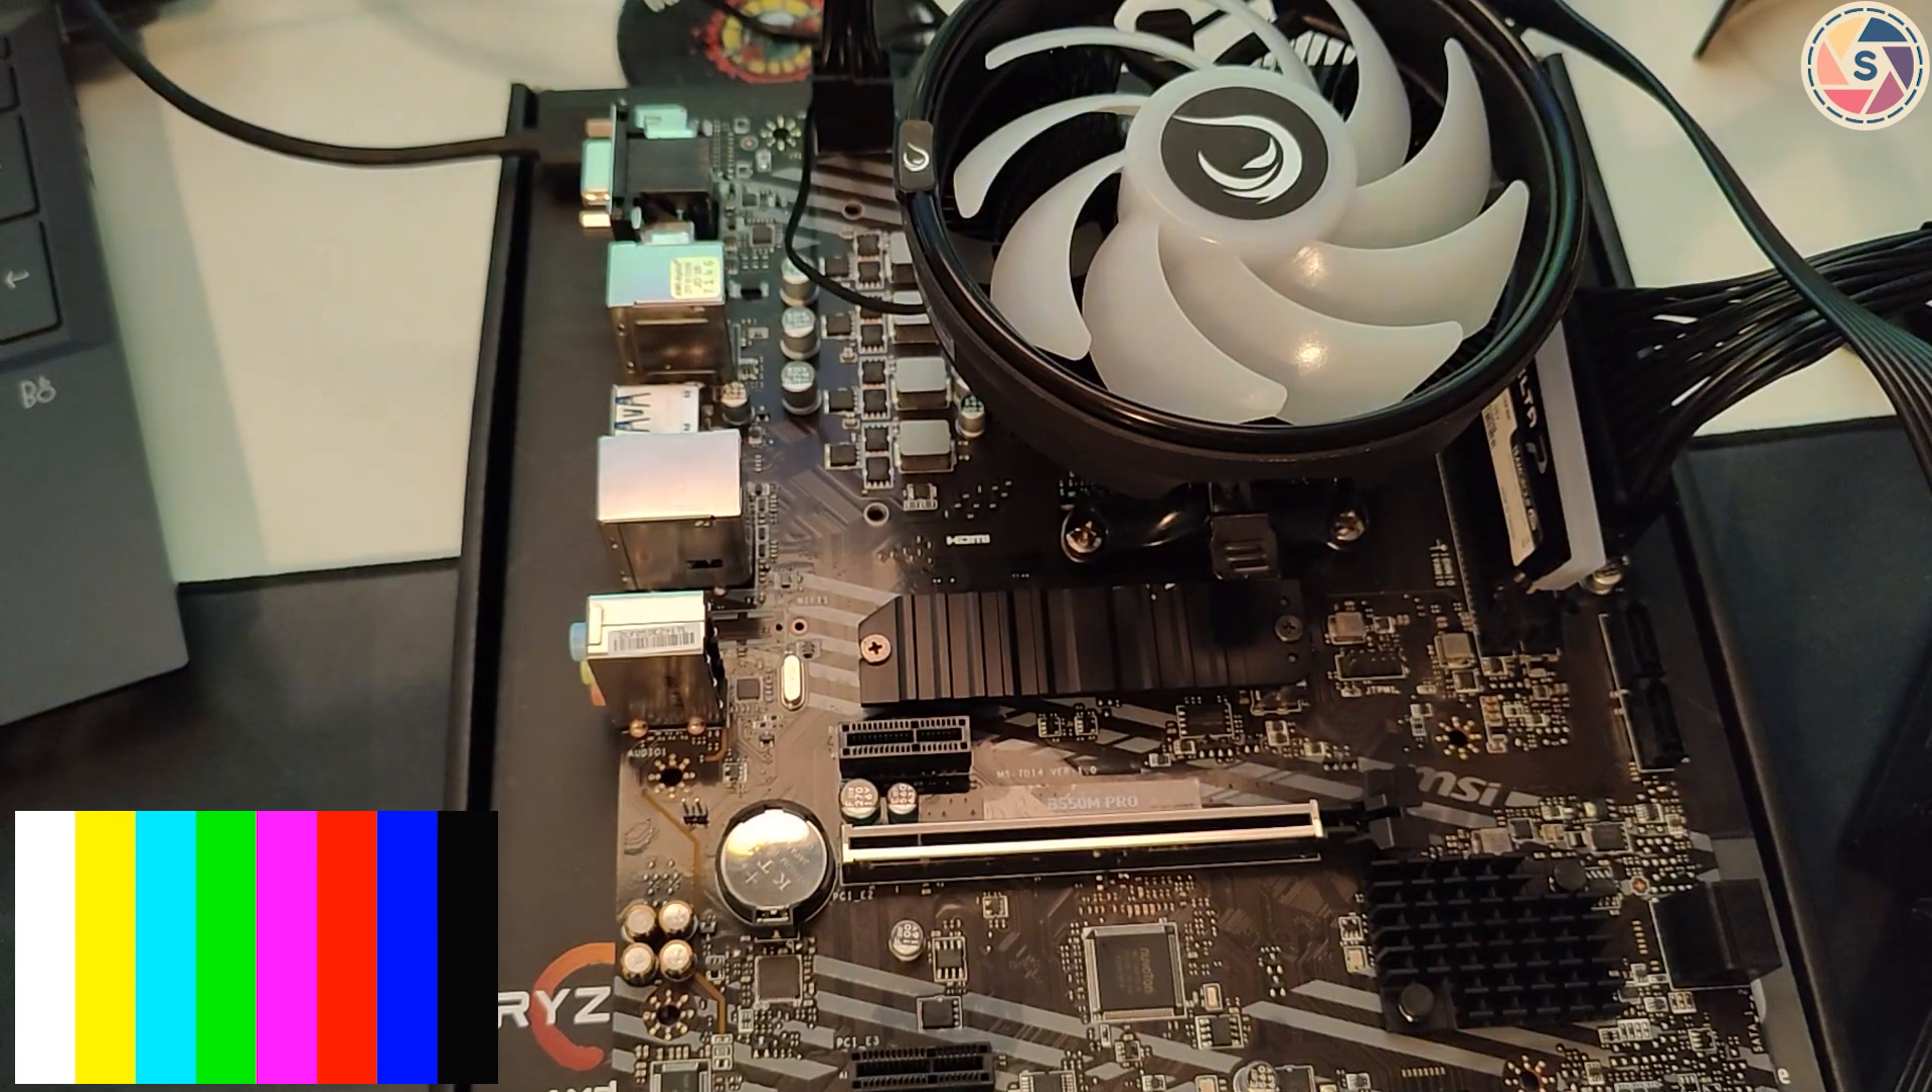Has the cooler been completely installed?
Yes.